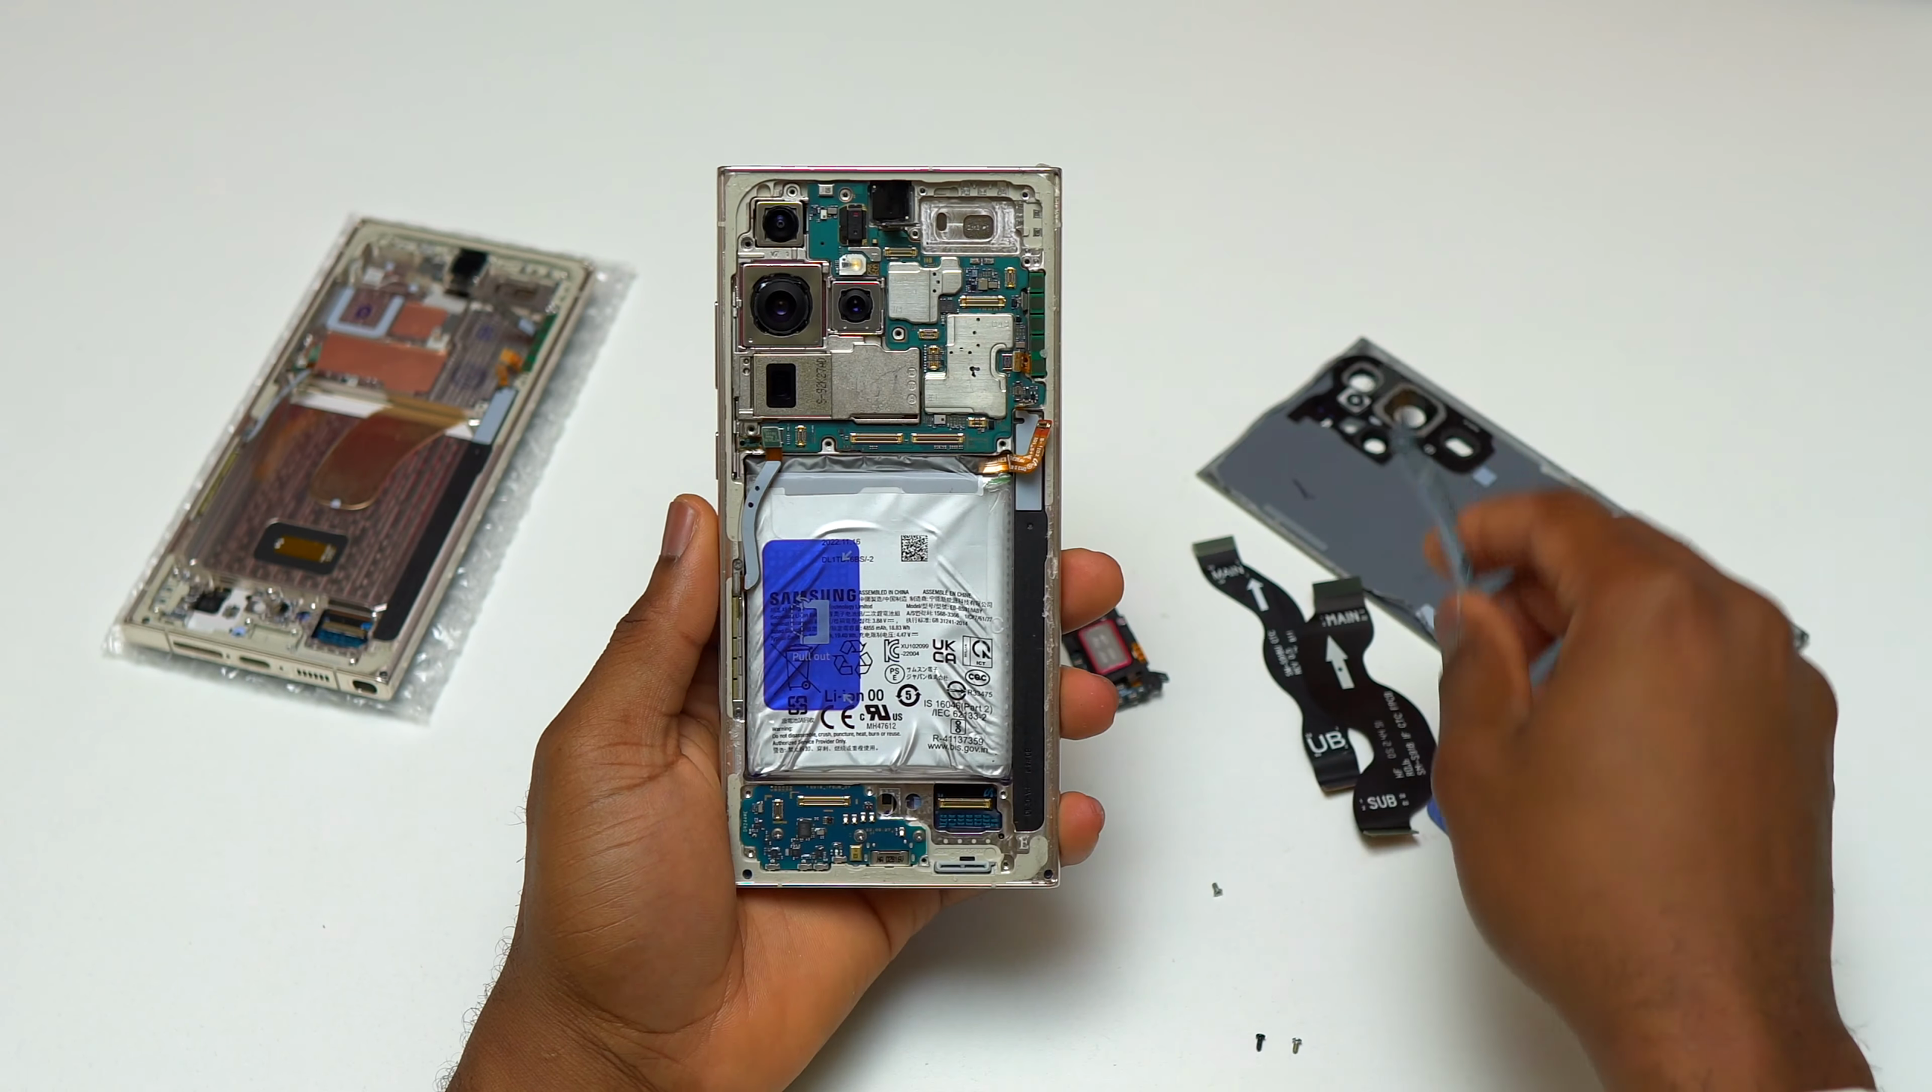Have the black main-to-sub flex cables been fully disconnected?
Yes.